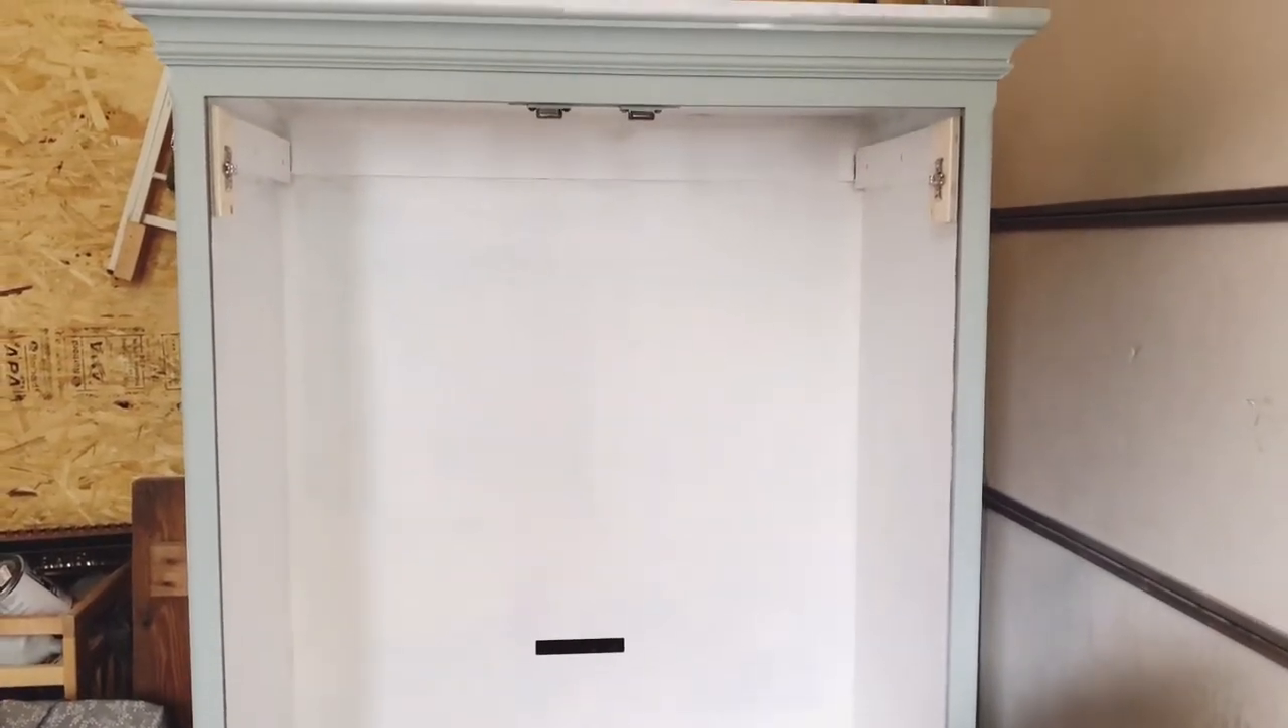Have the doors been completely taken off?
Yes.